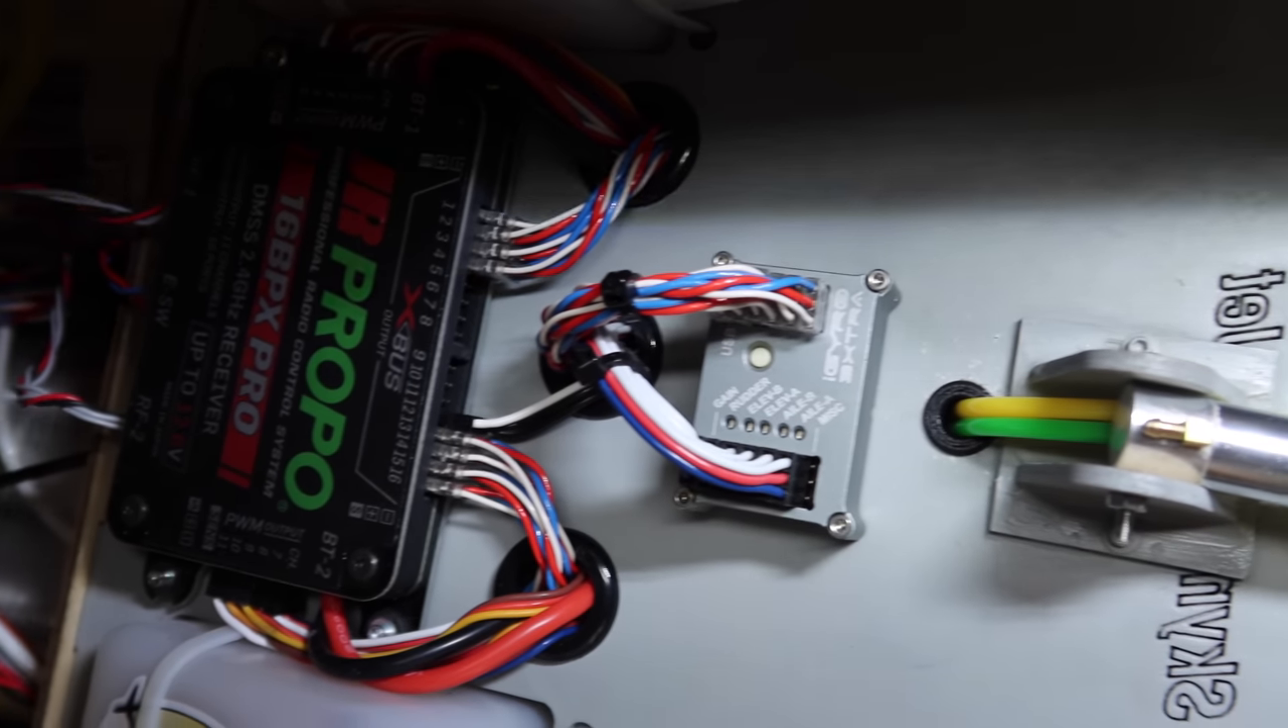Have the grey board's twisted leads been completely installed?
Yes.